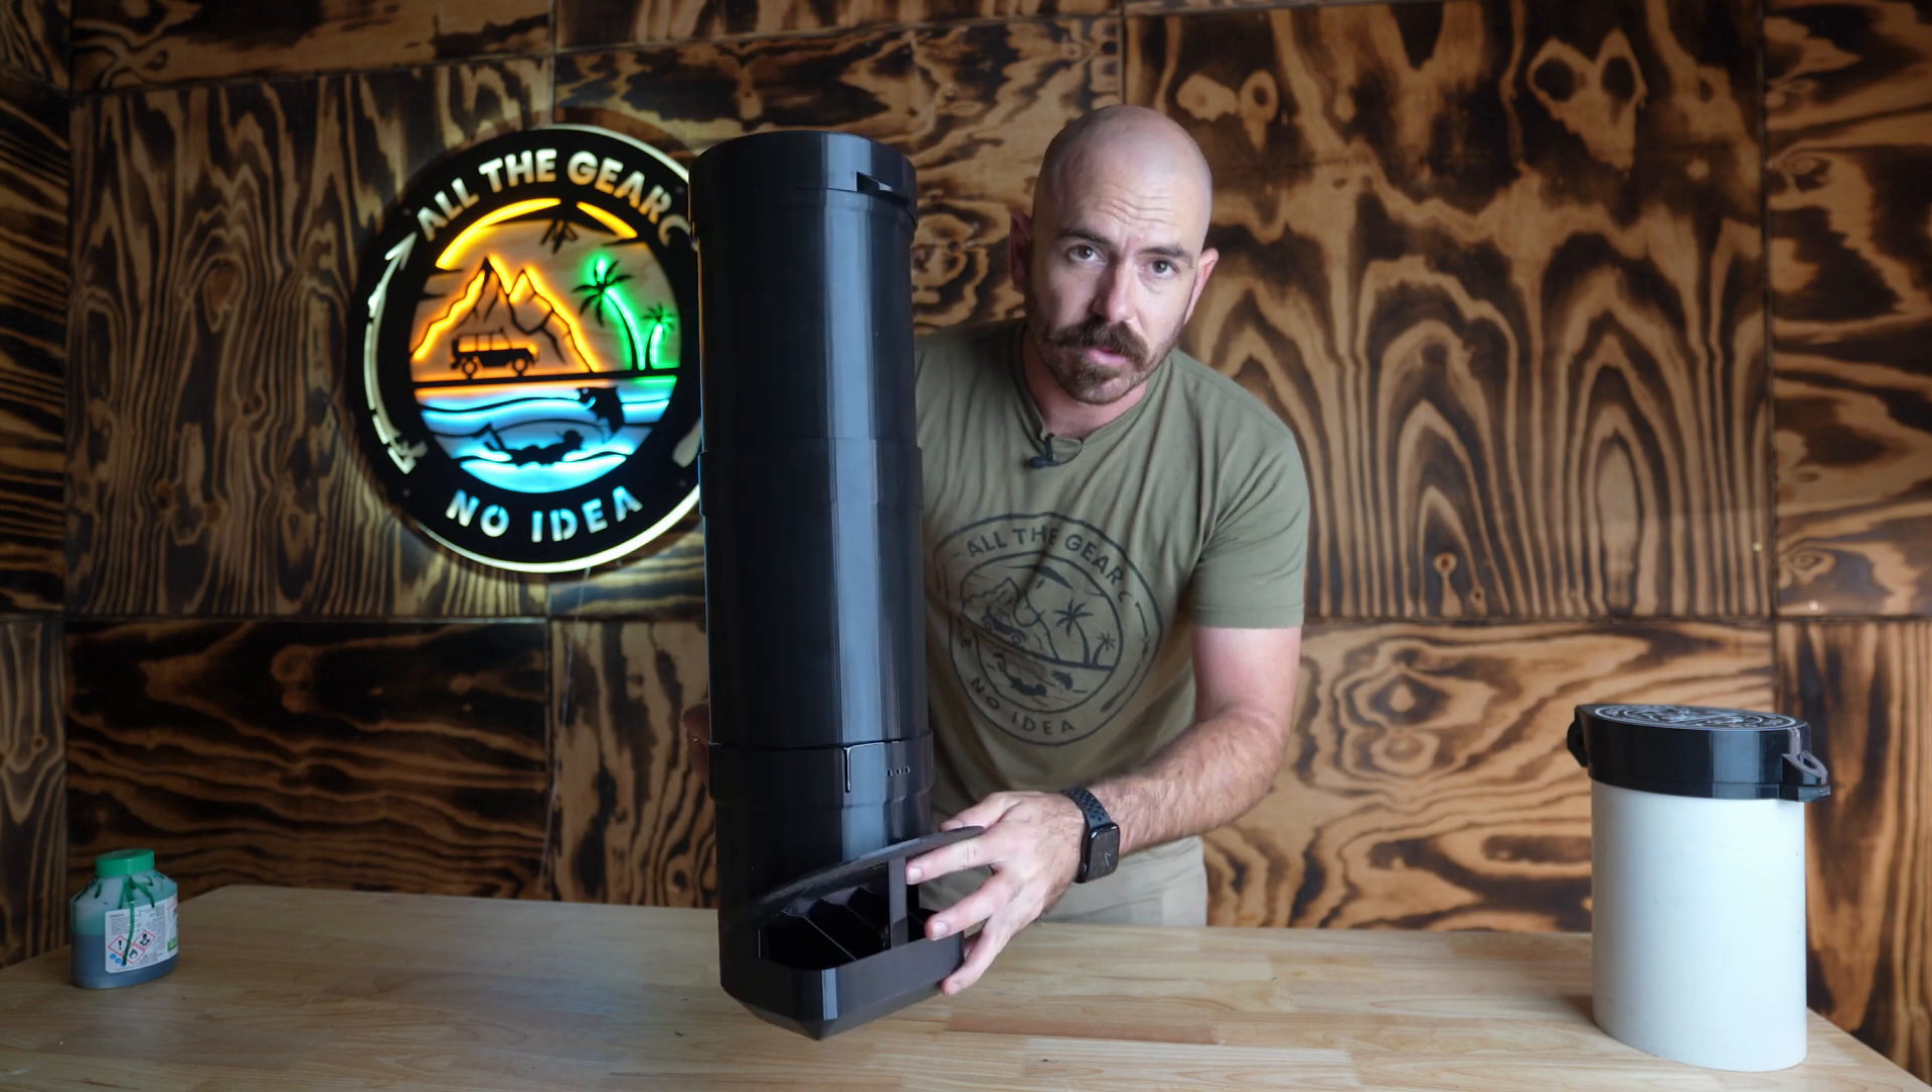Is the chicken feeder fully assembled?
Yes.